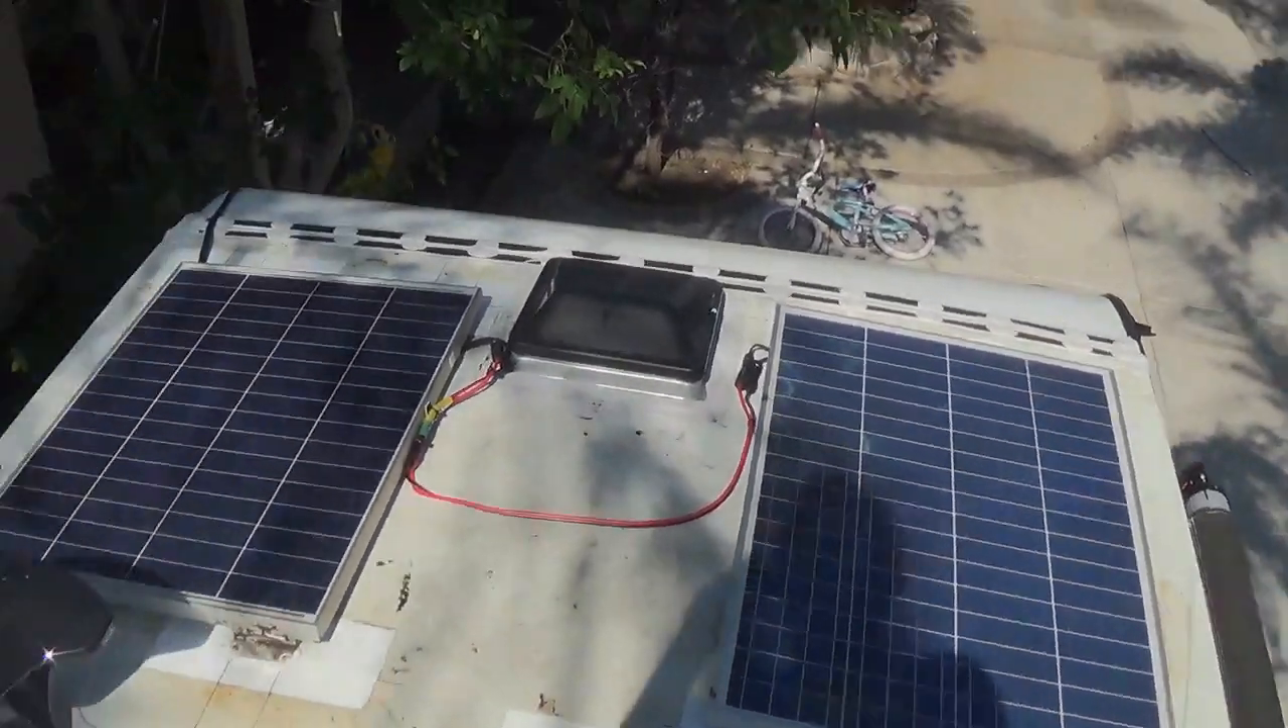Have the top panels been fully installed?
Yes.